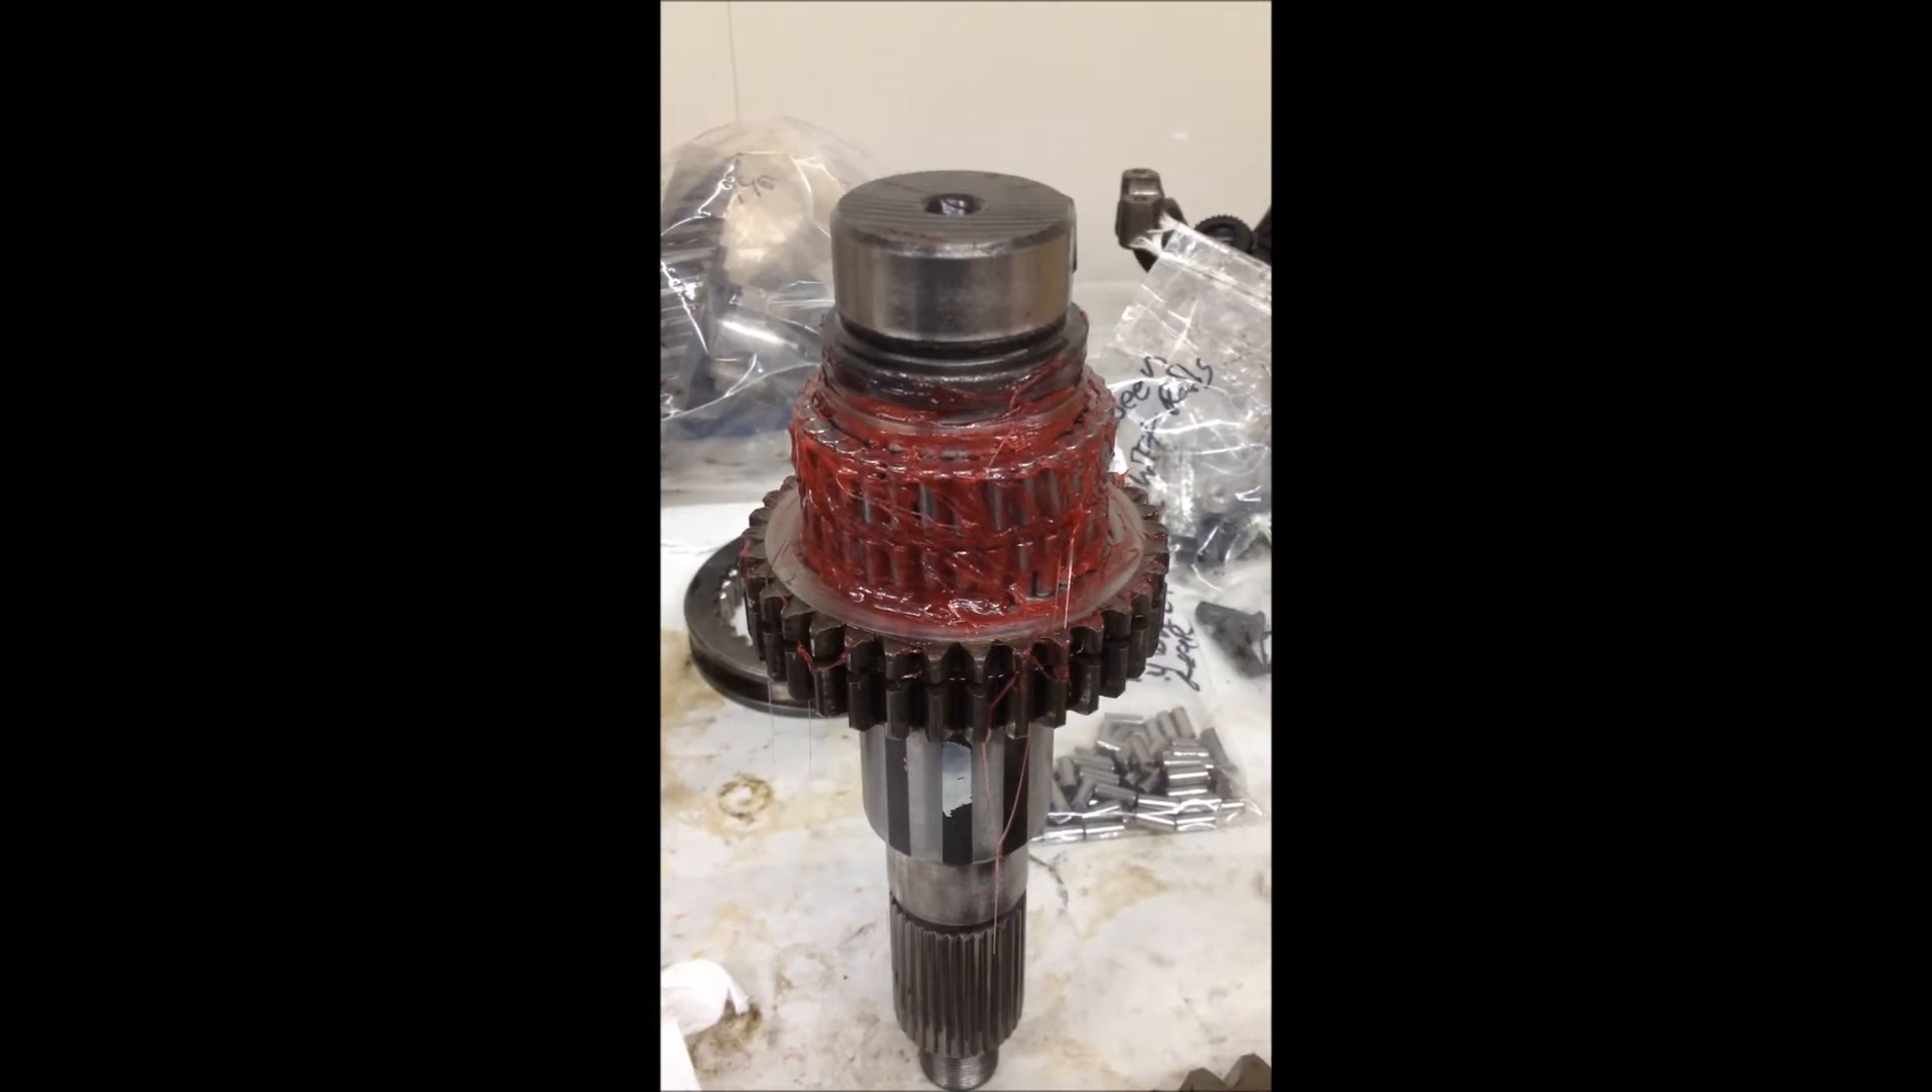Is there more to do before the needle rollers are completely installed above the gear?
No.